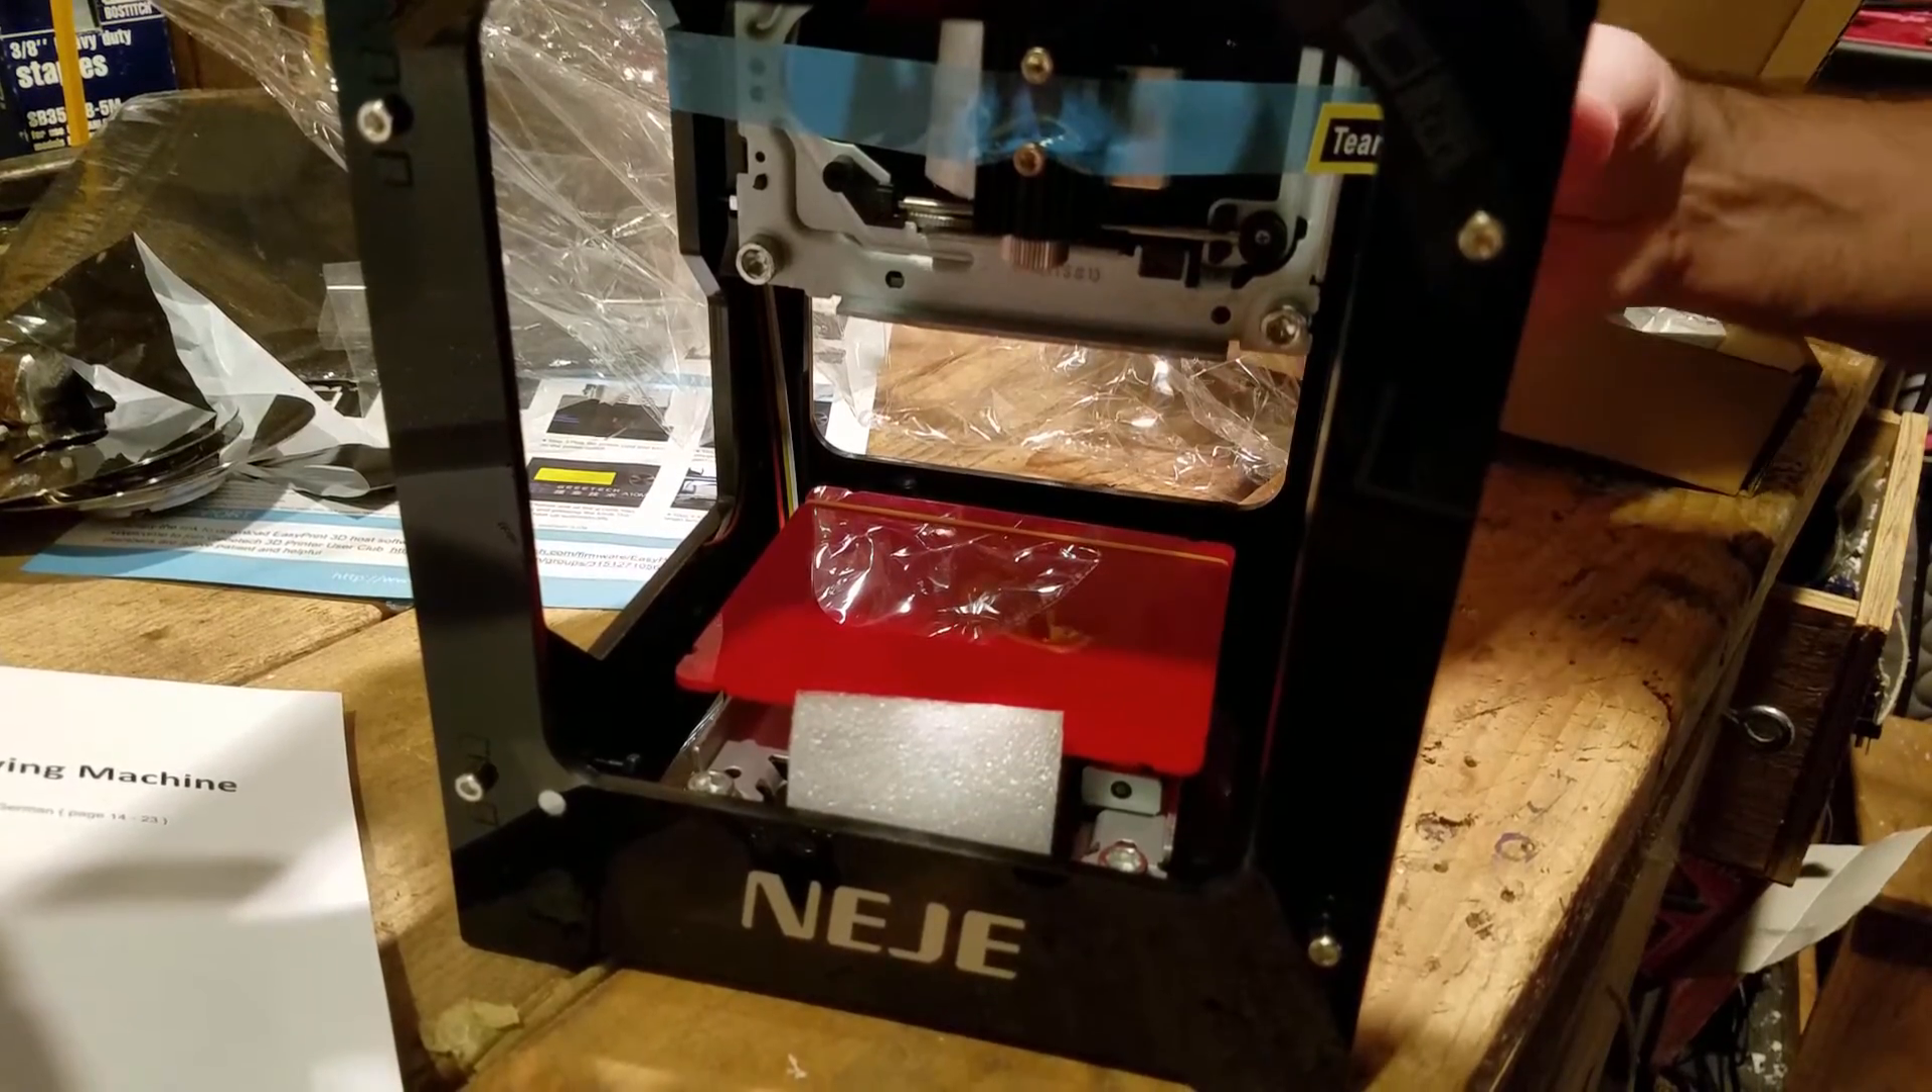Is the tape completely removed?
No.